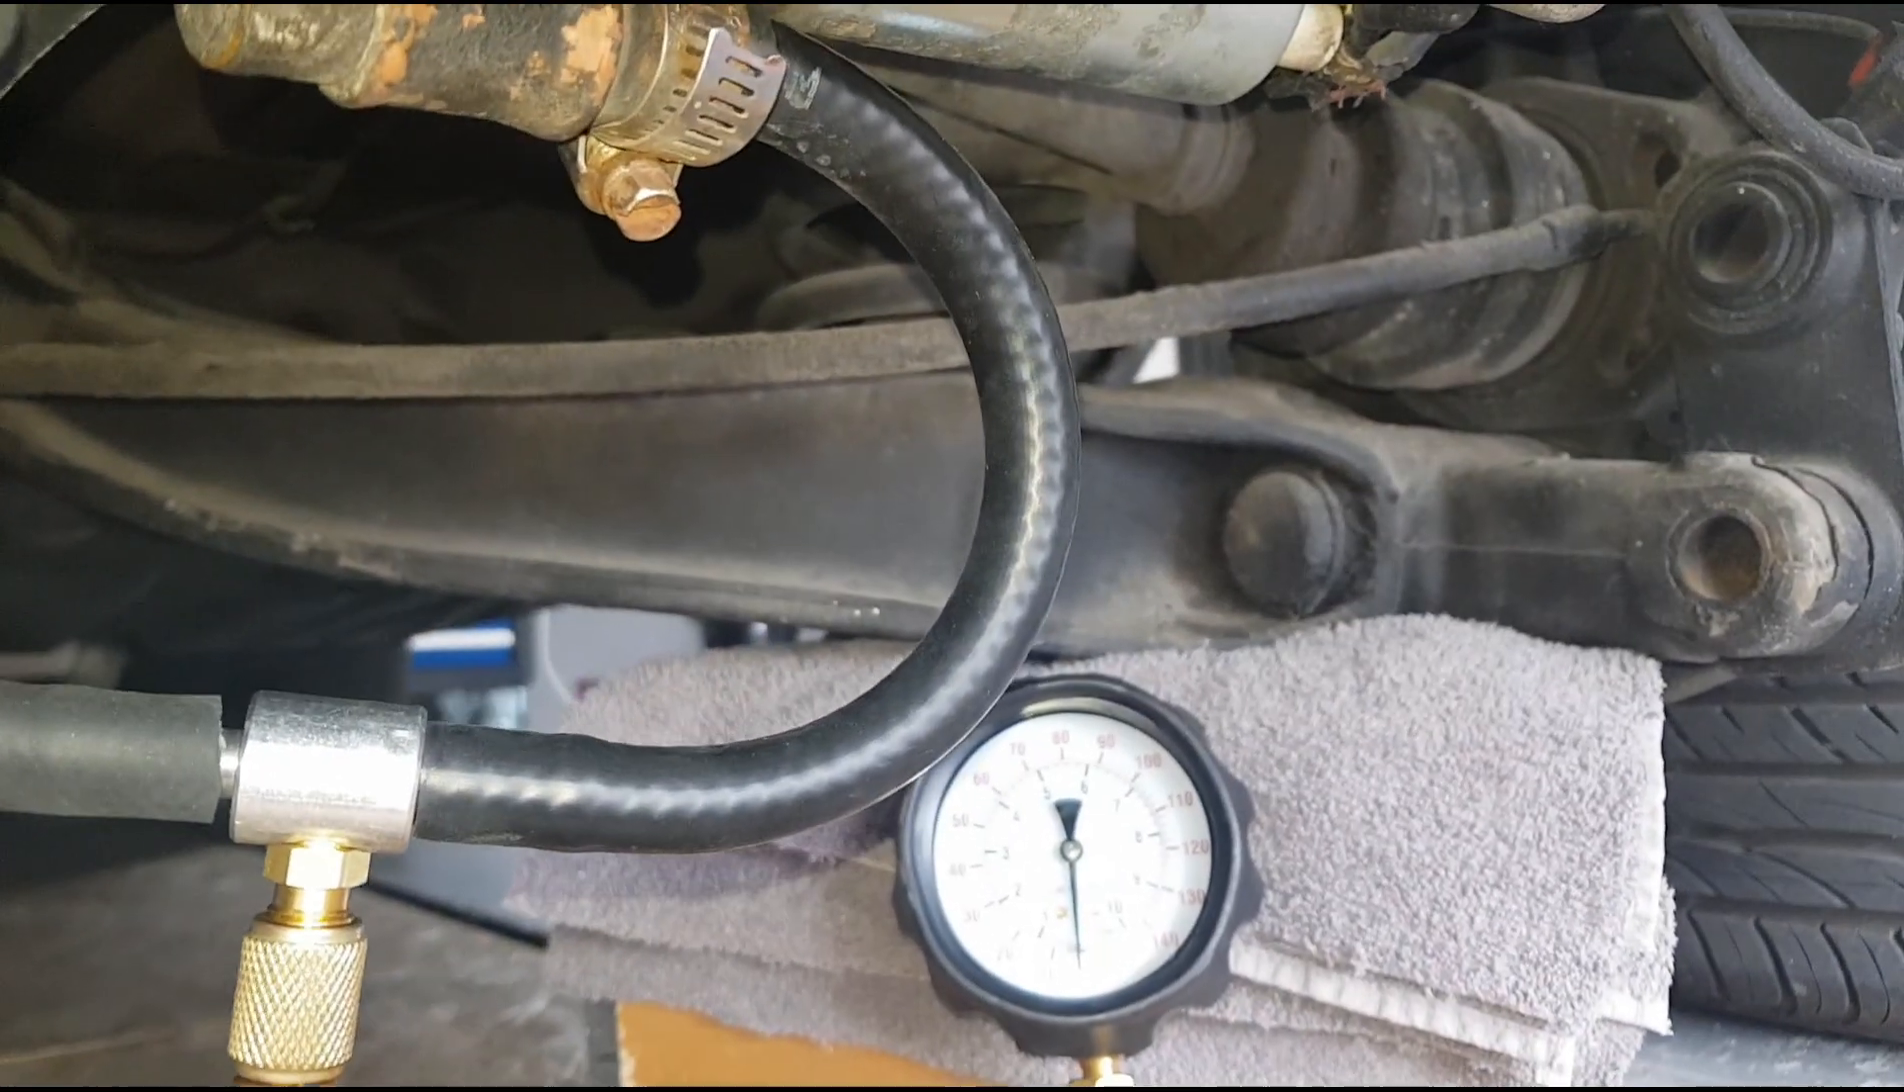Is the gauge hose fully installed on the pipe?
Yes.